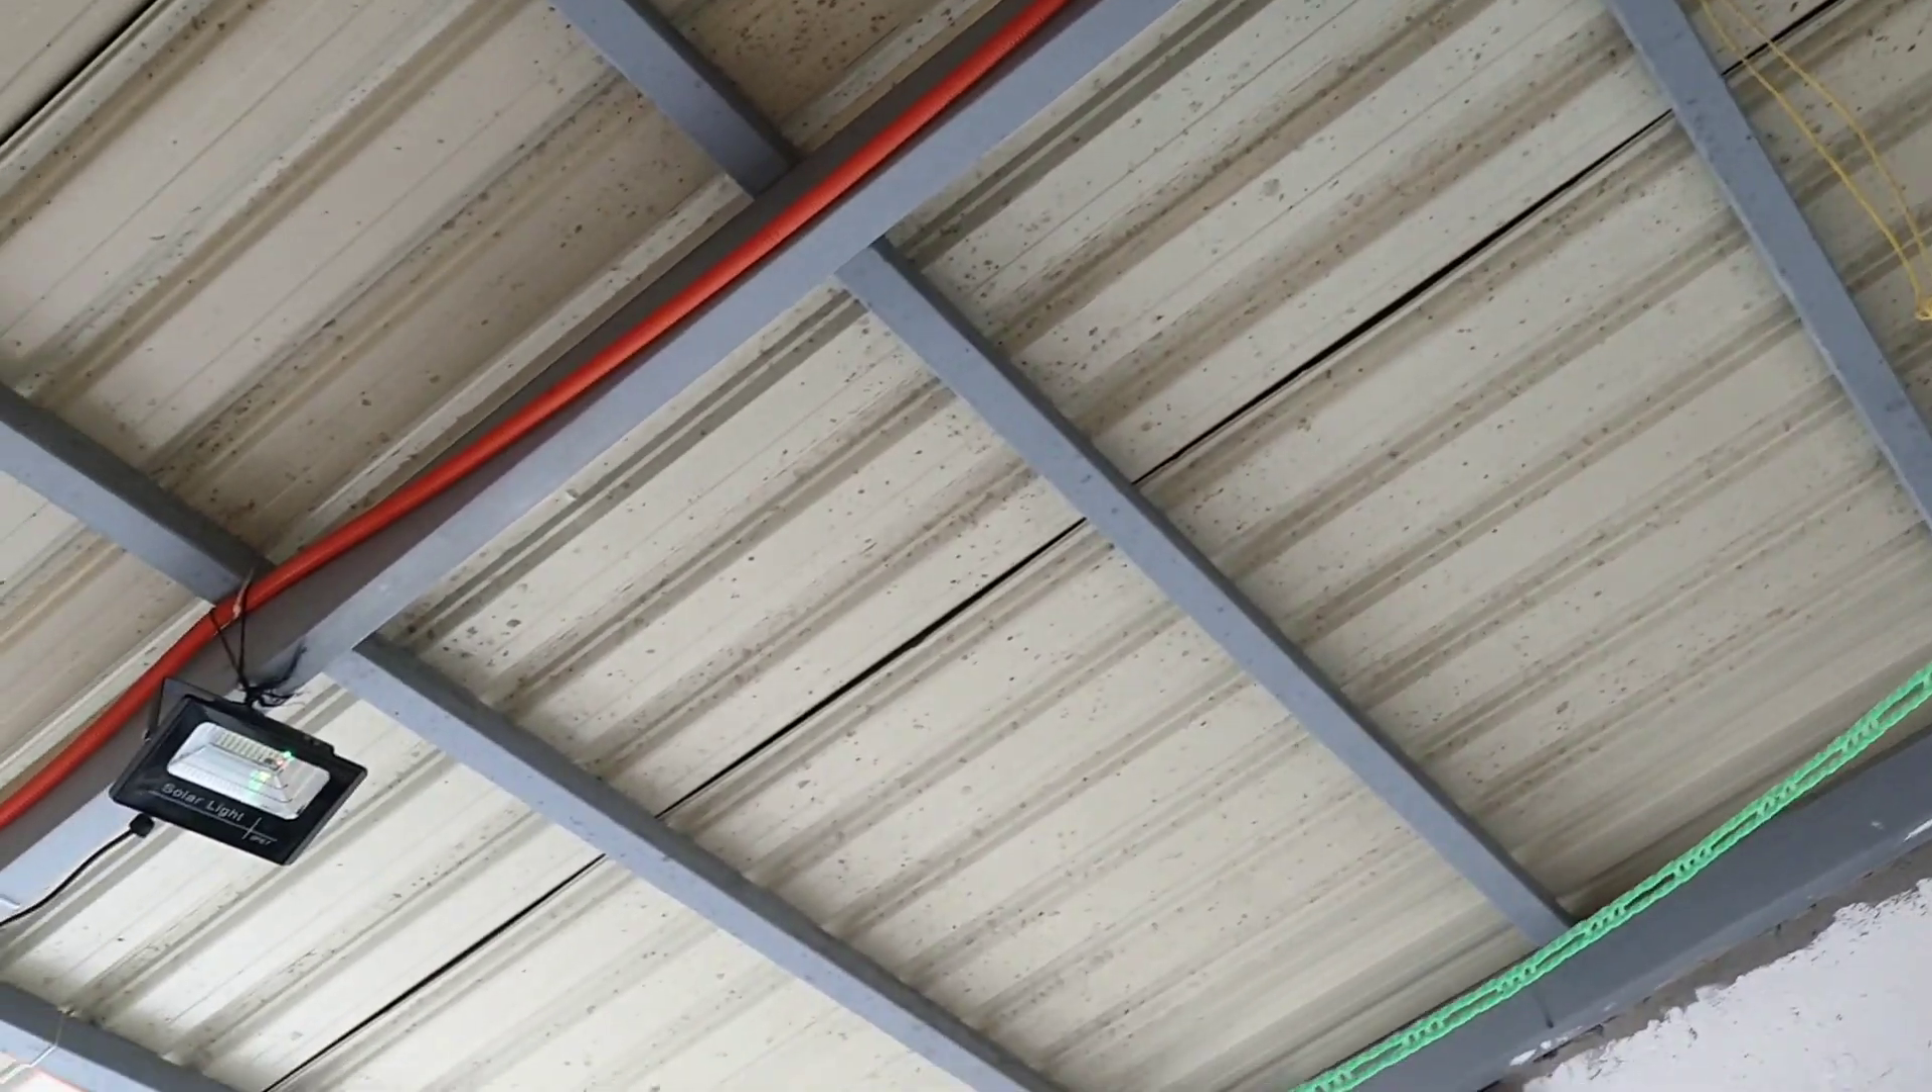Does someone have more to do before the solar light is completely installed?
No.